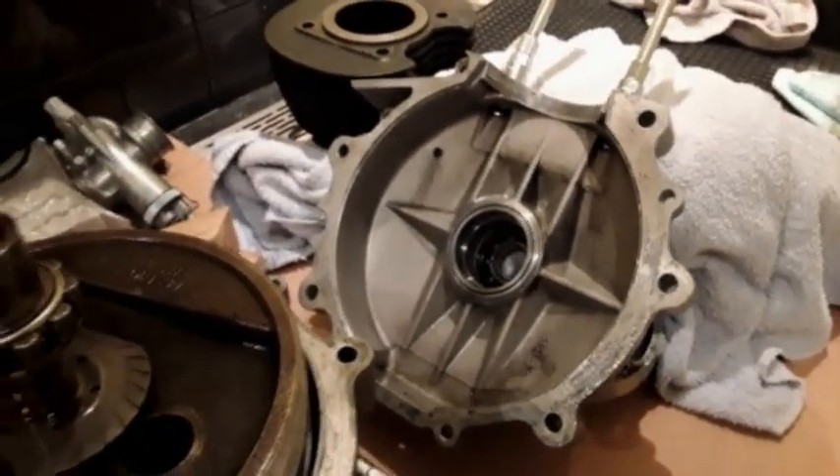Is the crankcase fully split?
Yes.